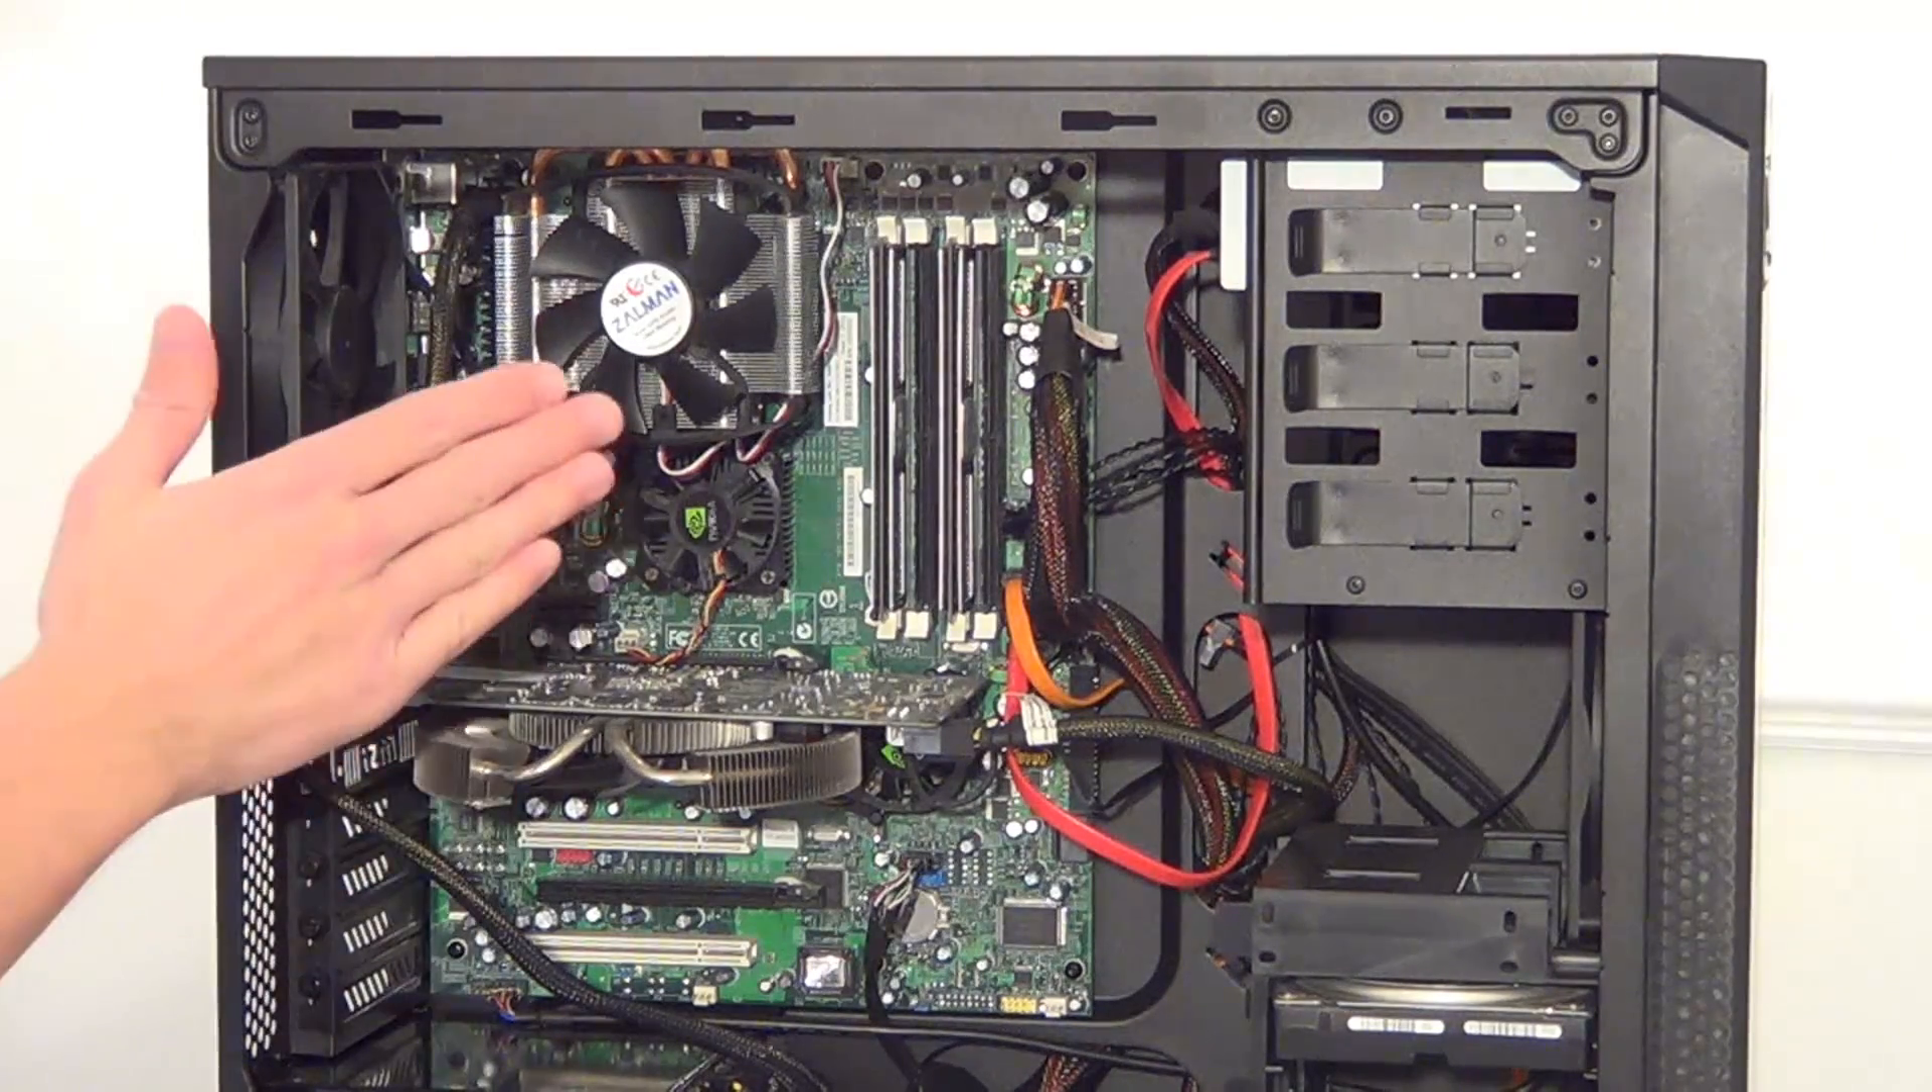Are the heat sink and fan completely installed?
Yes.